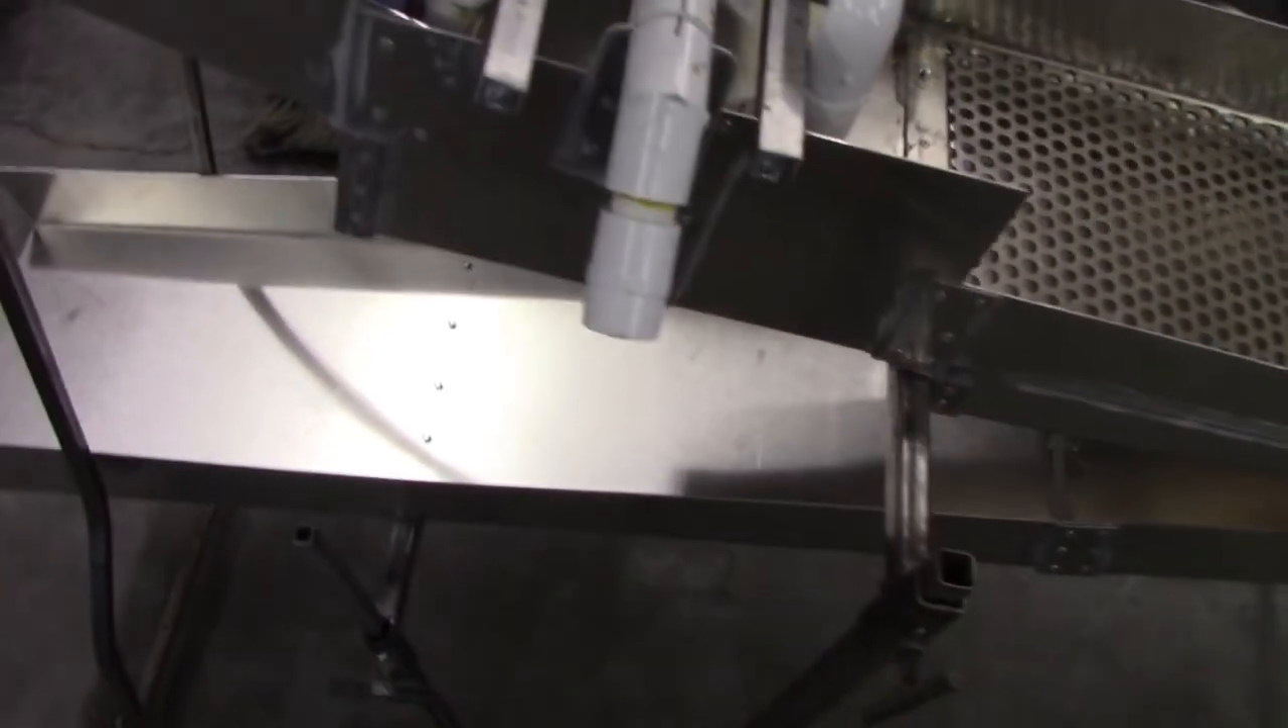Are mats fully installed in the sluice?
No.